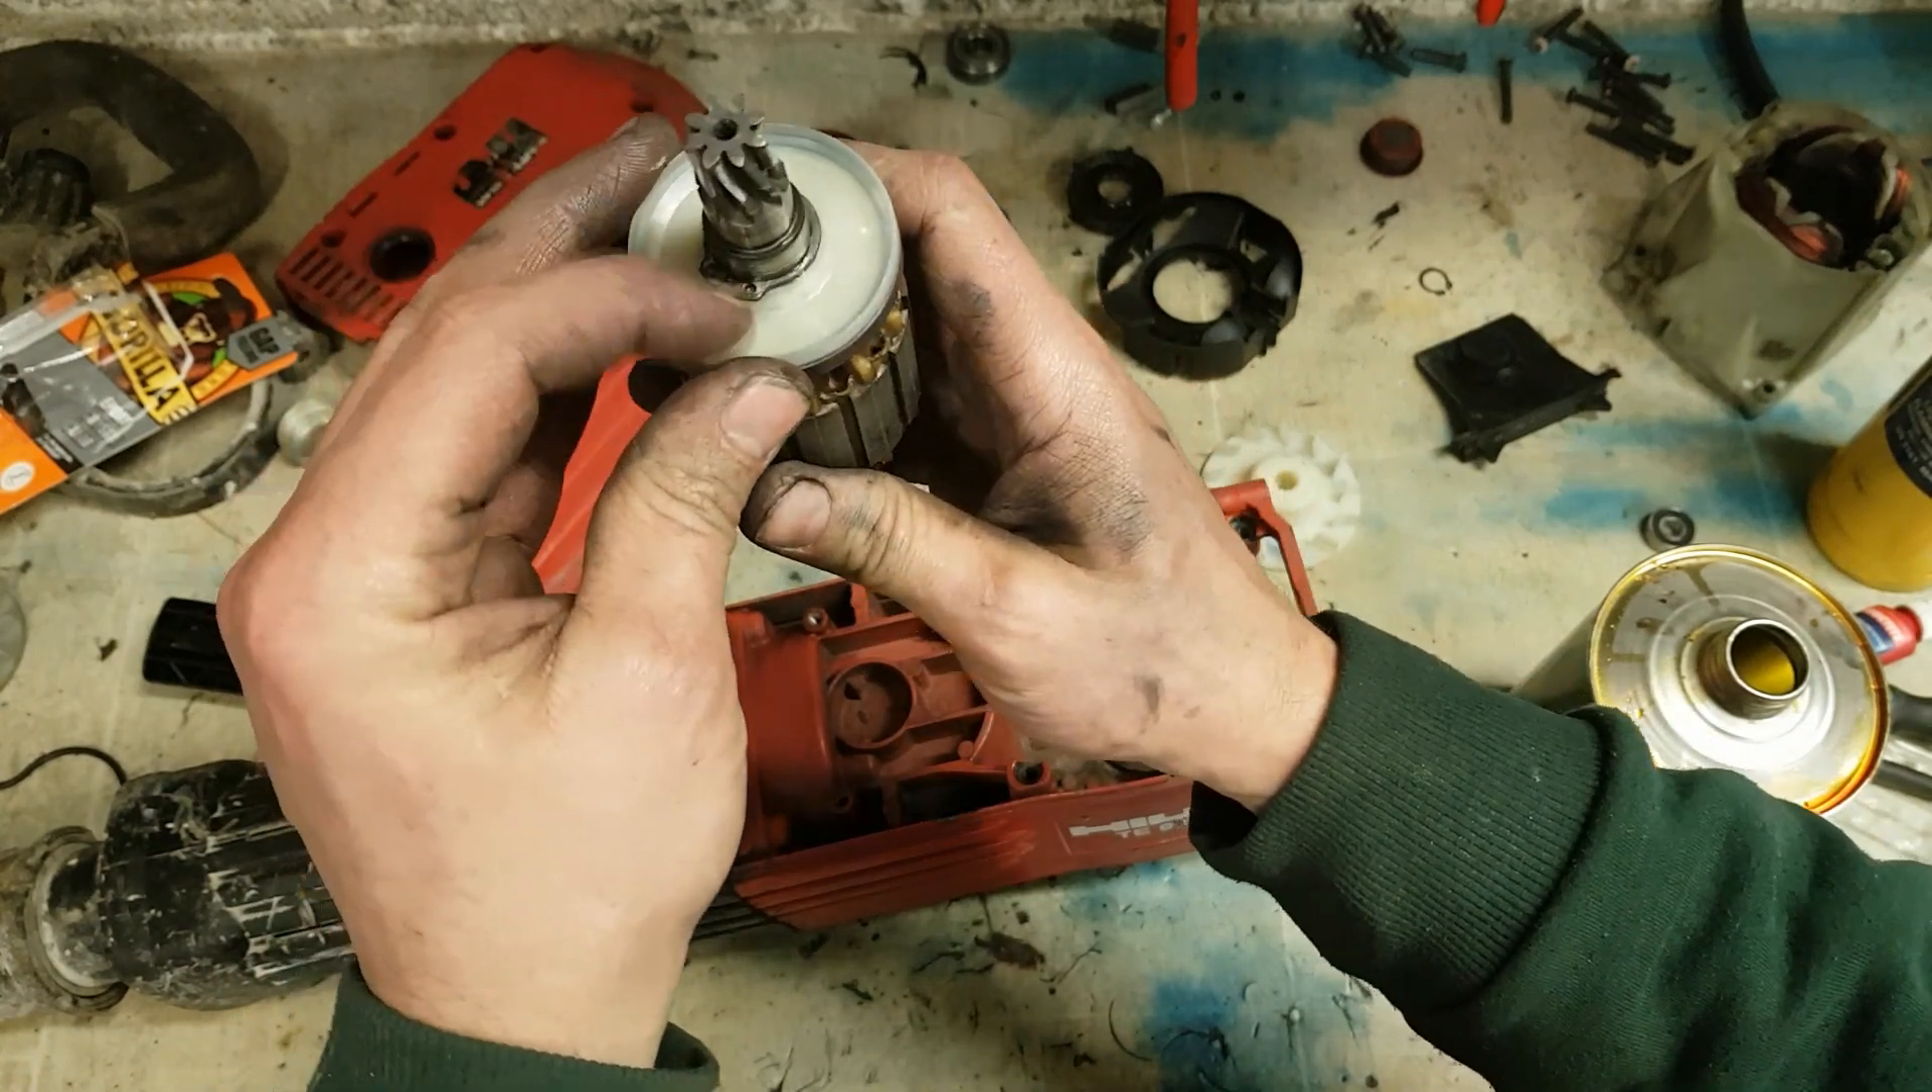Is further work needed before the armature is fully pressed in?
Yes.